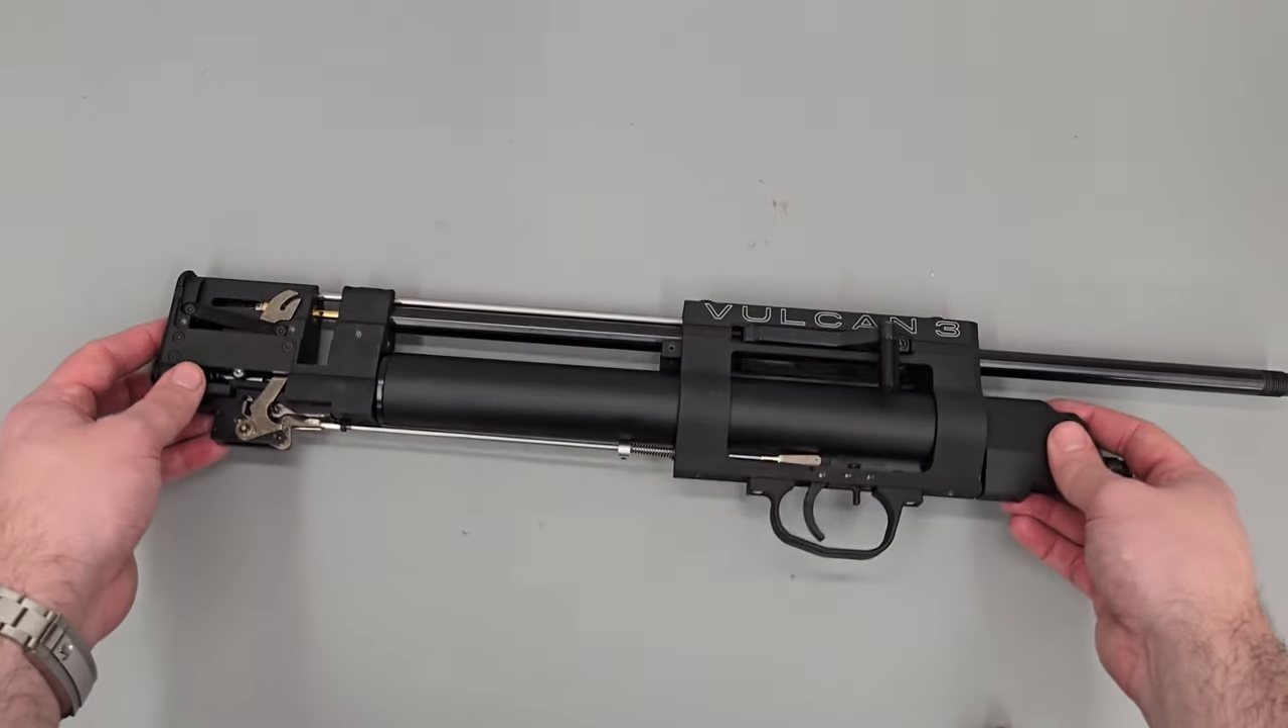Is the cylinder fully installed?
Yes.